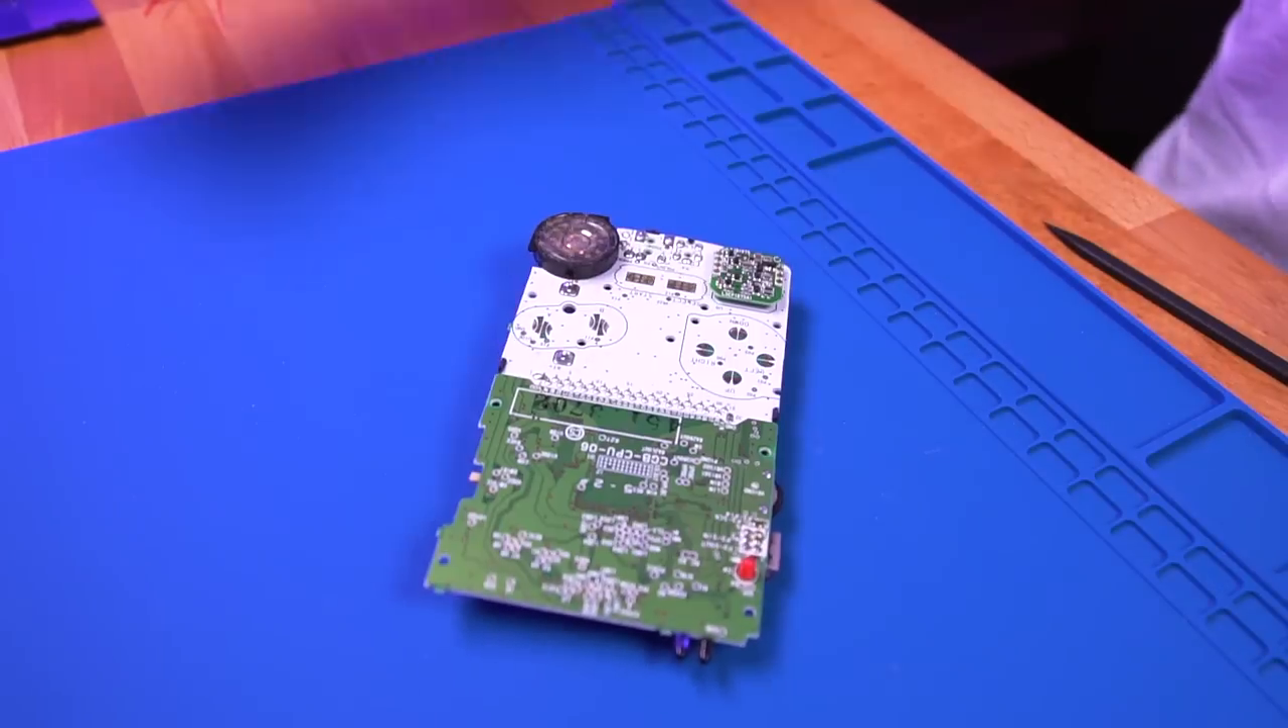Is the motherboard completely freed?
Yes.